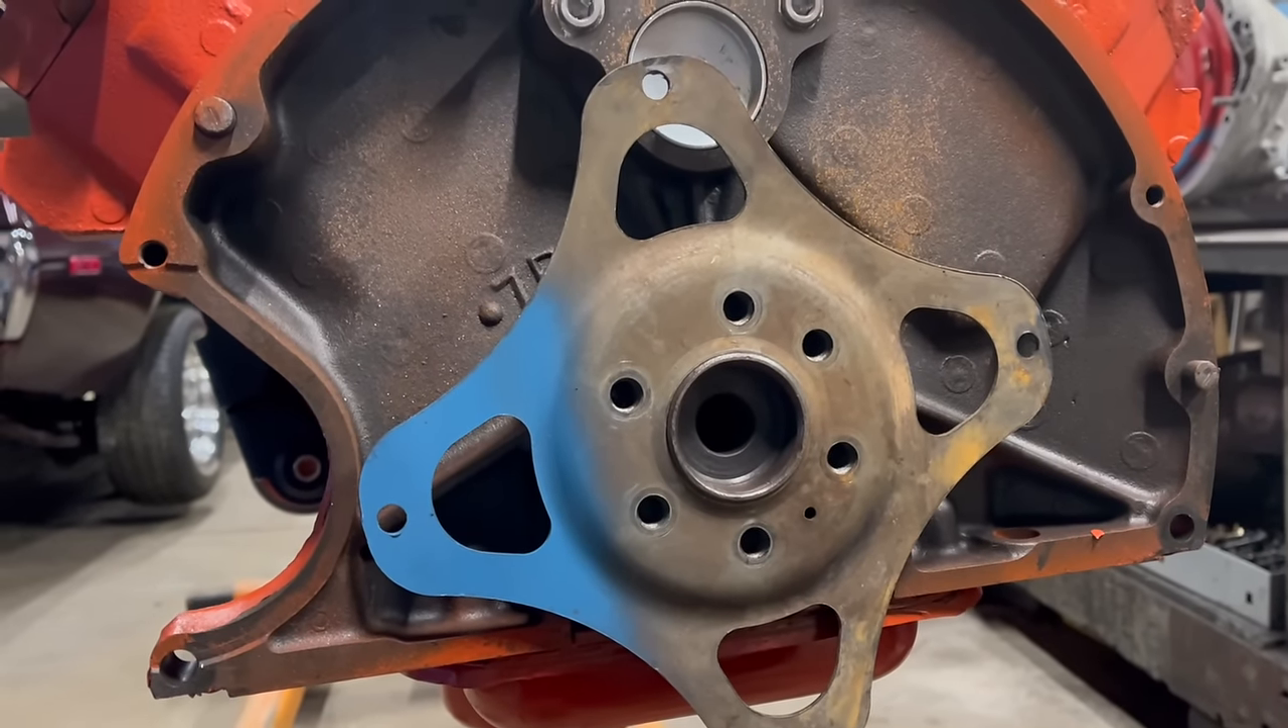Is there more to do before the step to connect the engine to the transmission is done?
Yes.